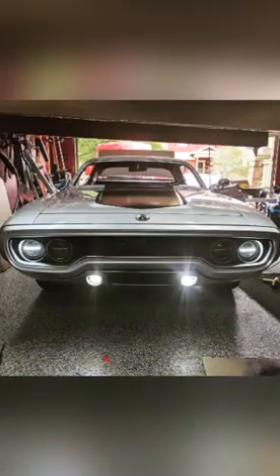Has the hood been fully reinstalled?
Yes.